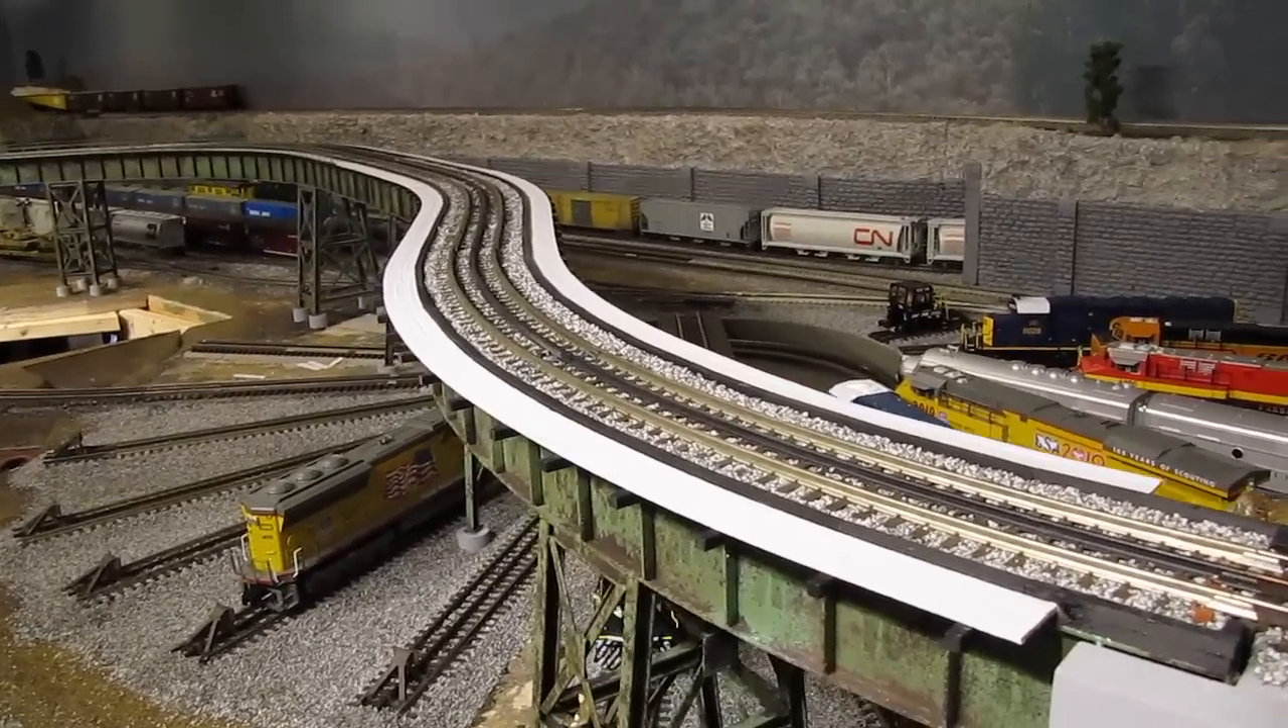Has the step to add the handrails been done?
No.